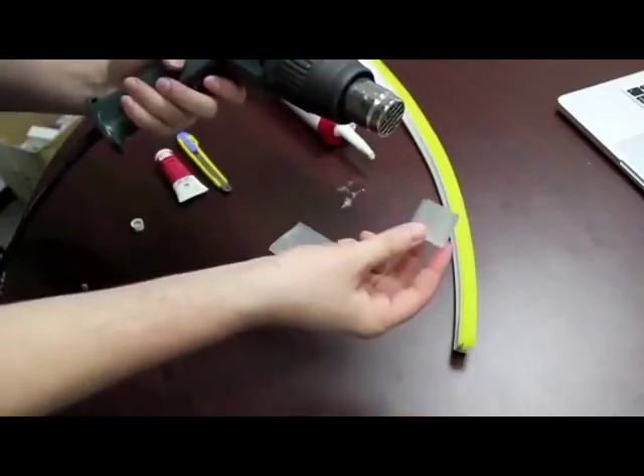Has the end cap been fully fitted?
No.